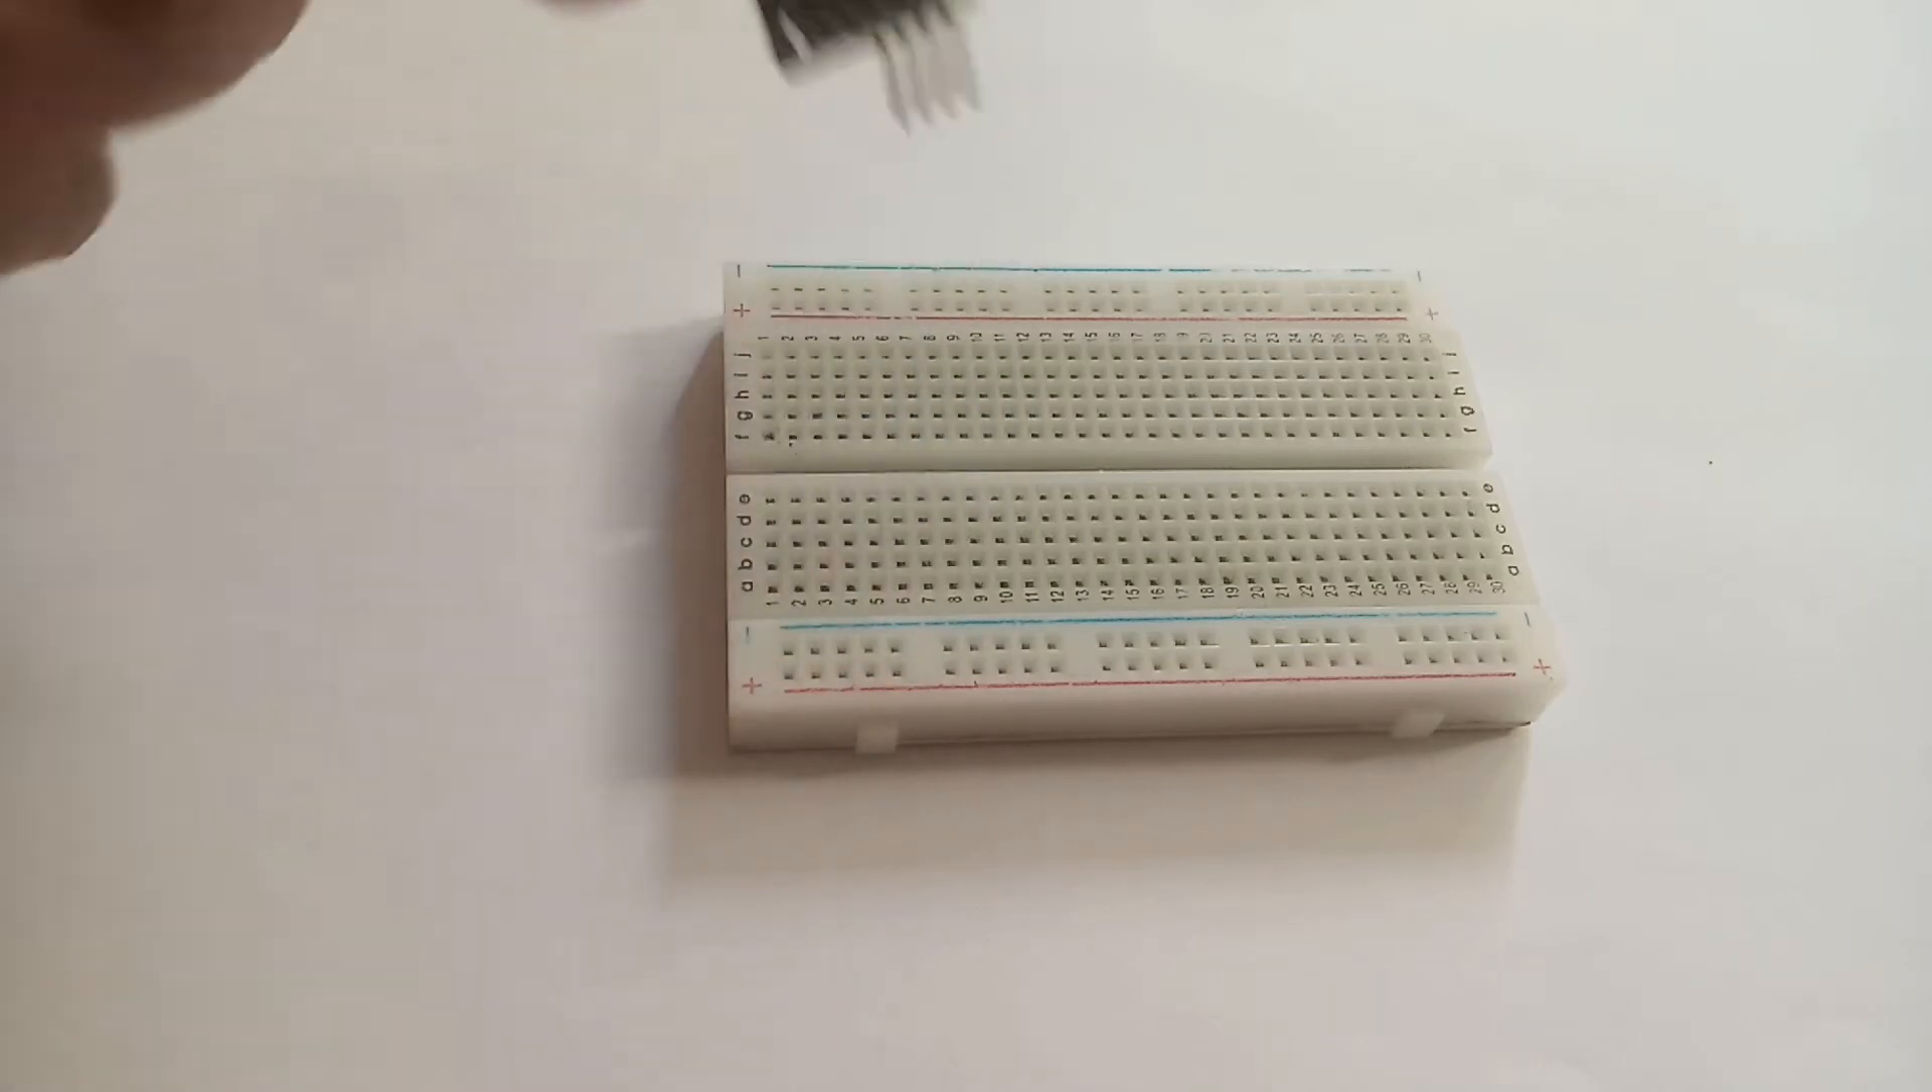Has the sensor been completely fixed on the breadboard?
No.